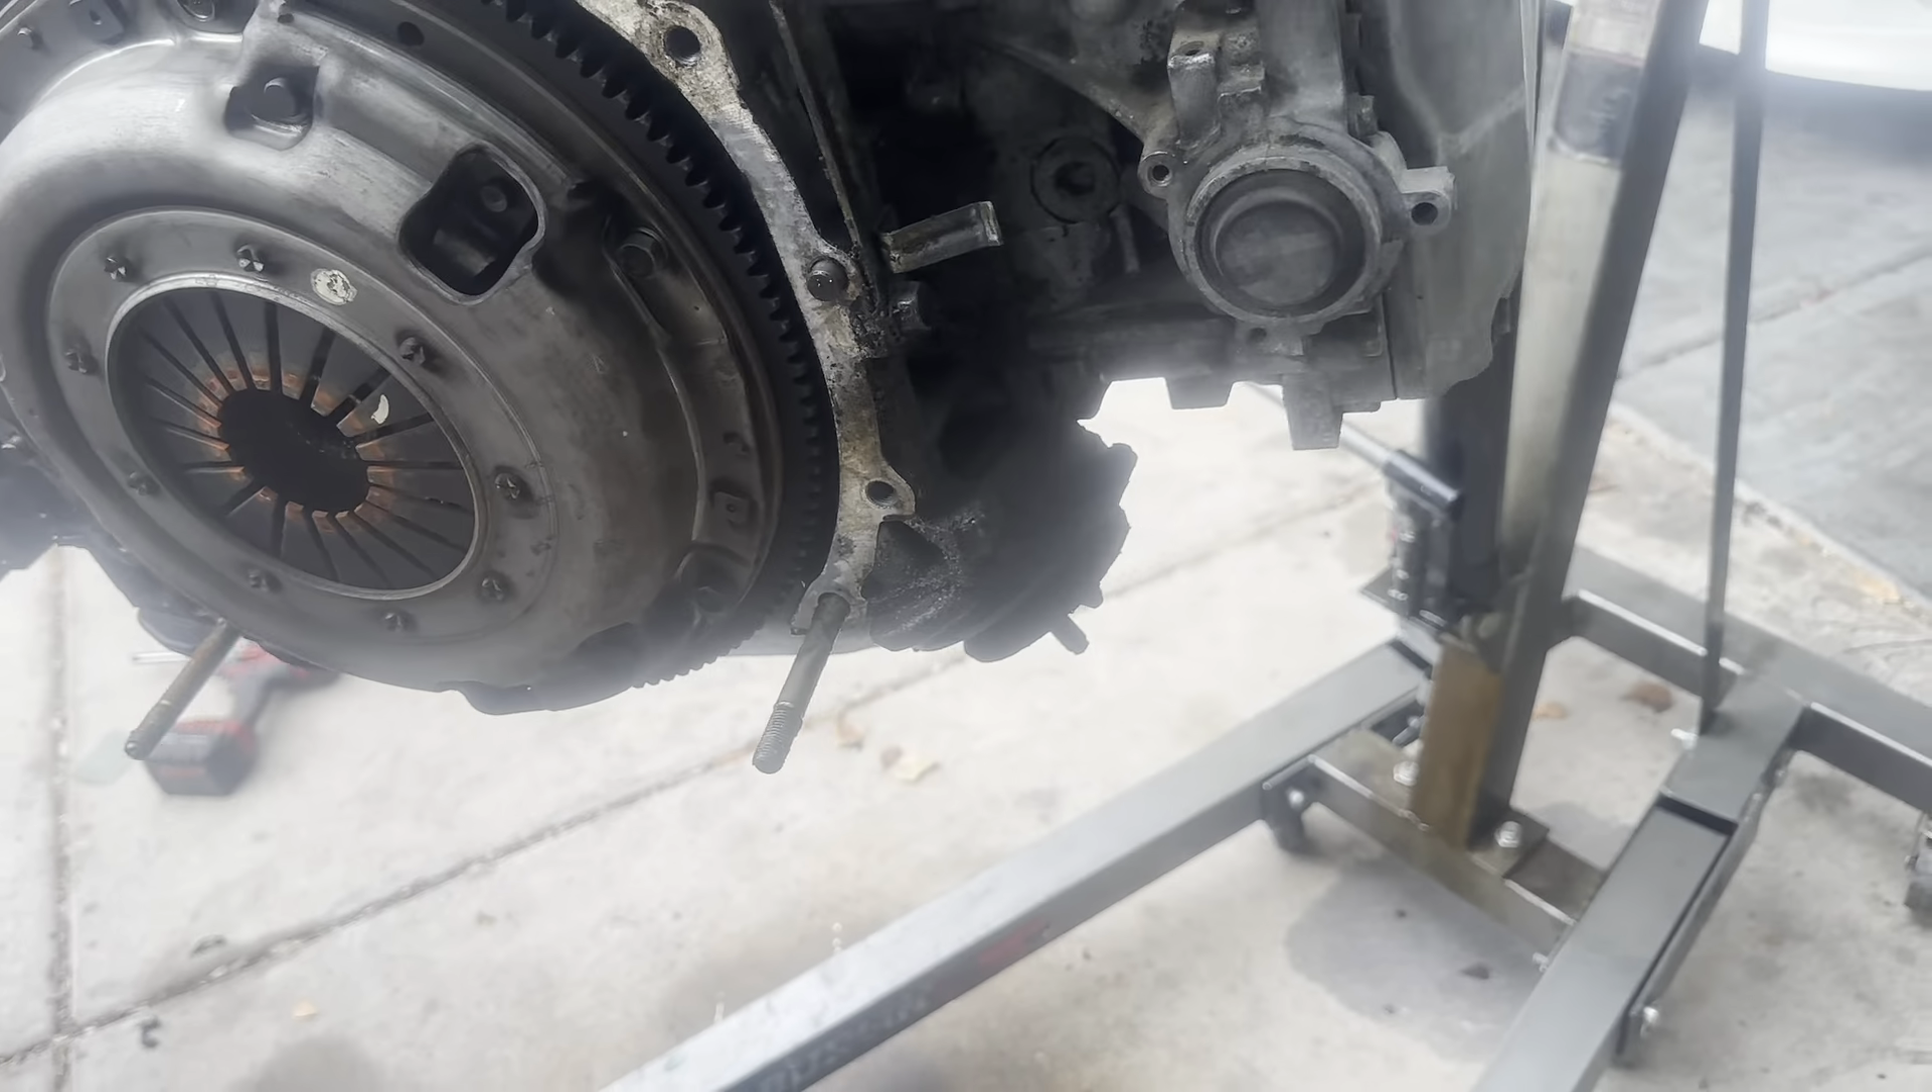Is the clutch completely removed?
No.